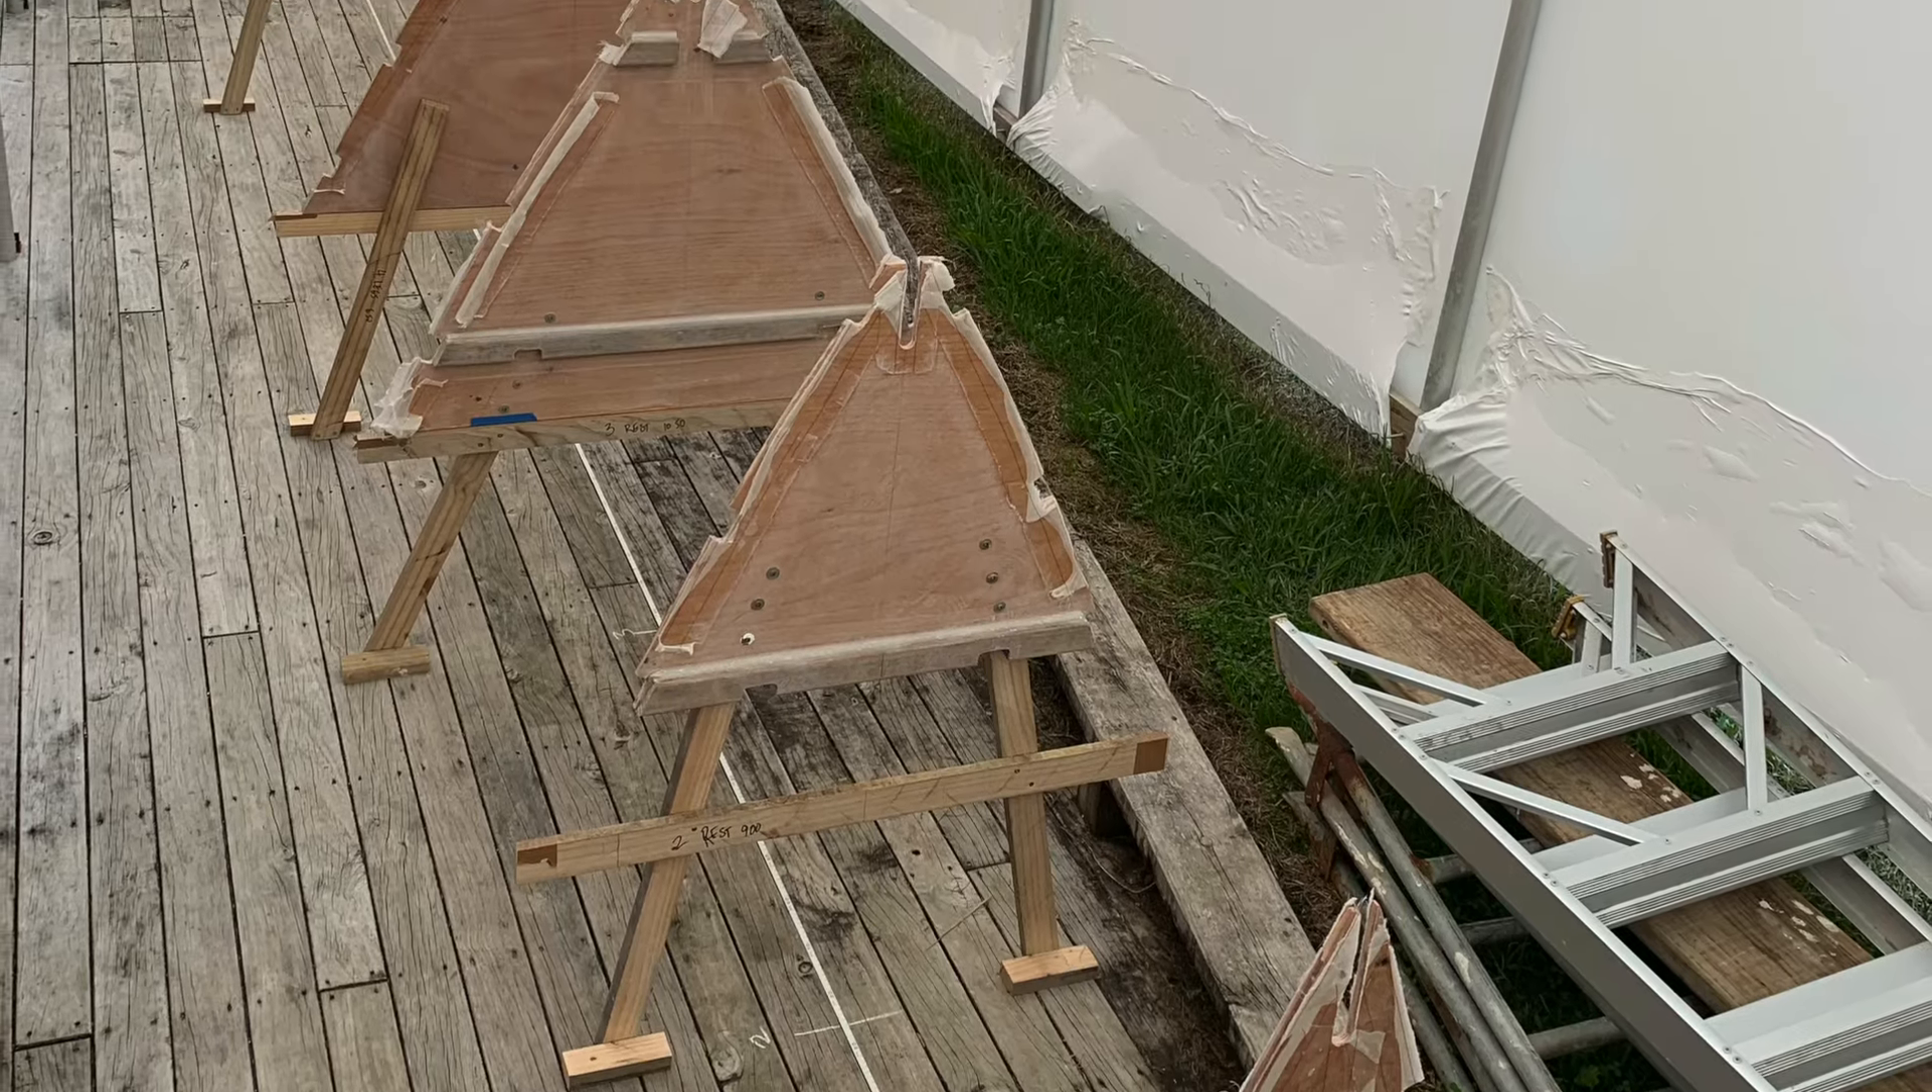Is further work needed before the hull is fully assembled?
Yes.